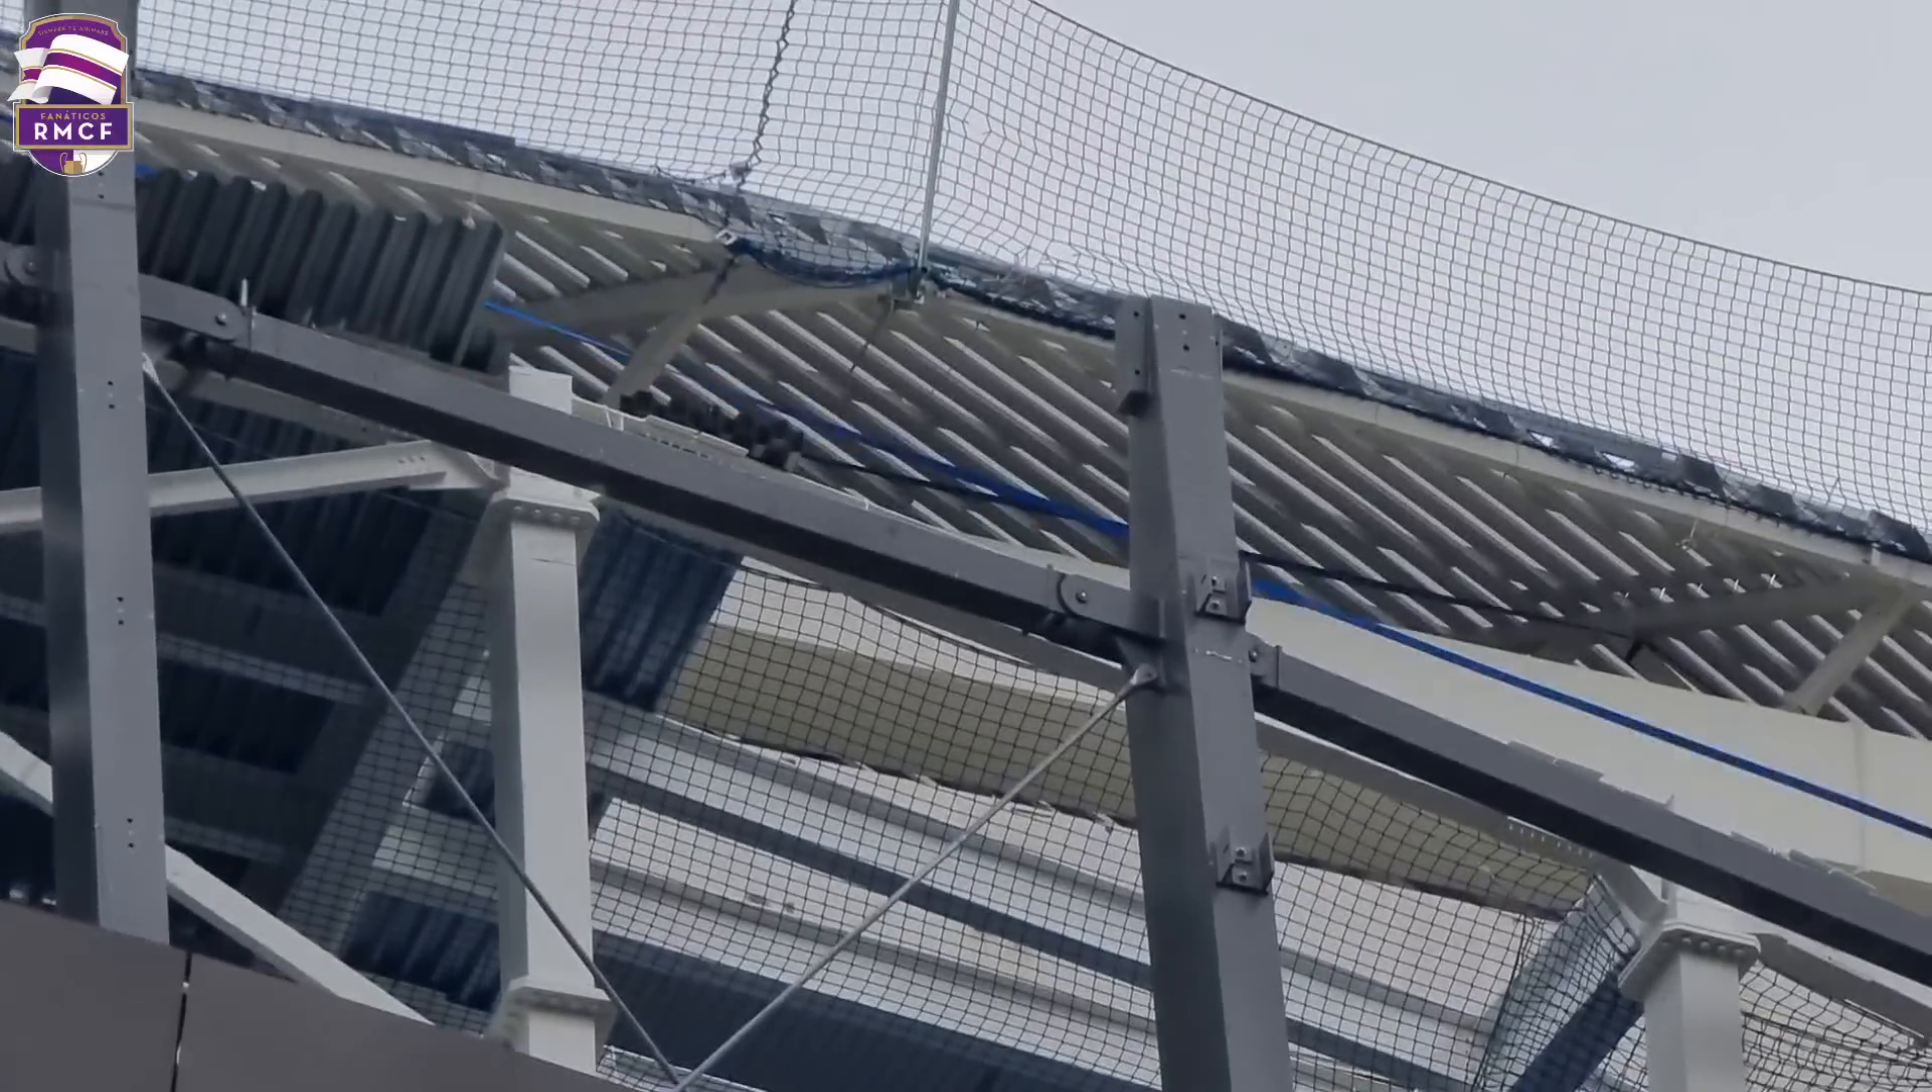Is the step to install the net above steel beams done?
Yes.